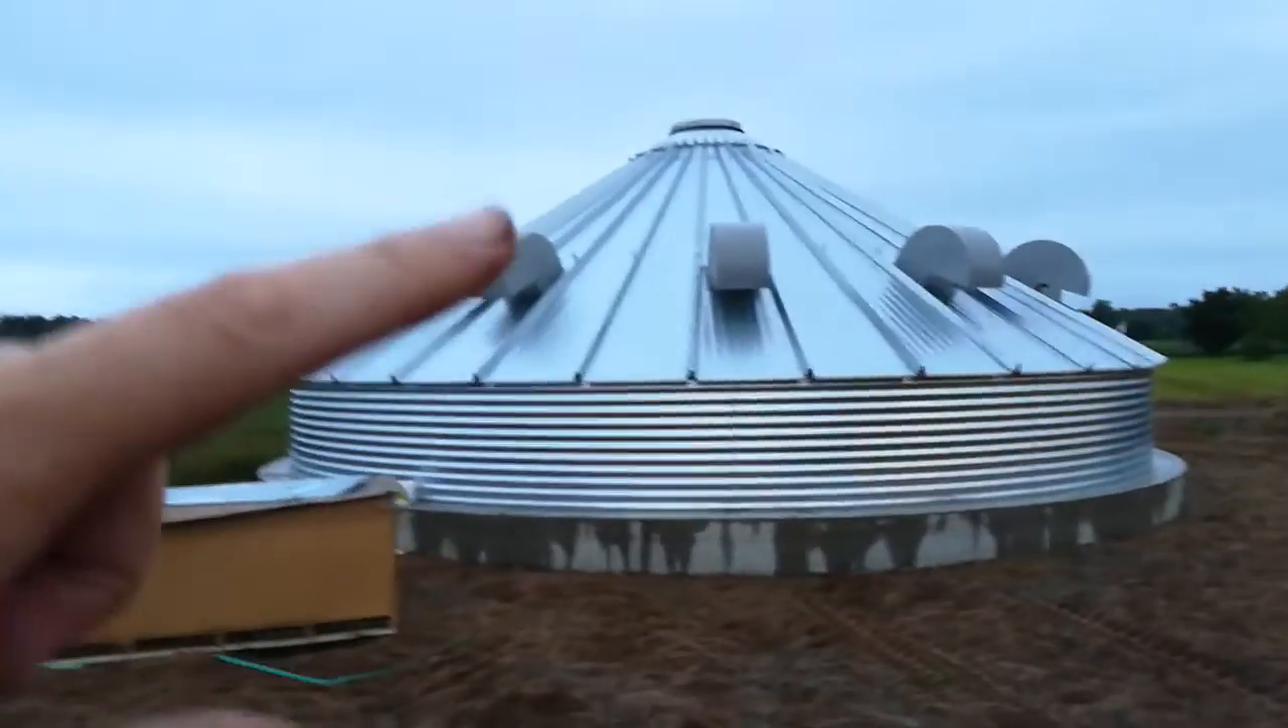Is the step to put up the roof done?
Yes.